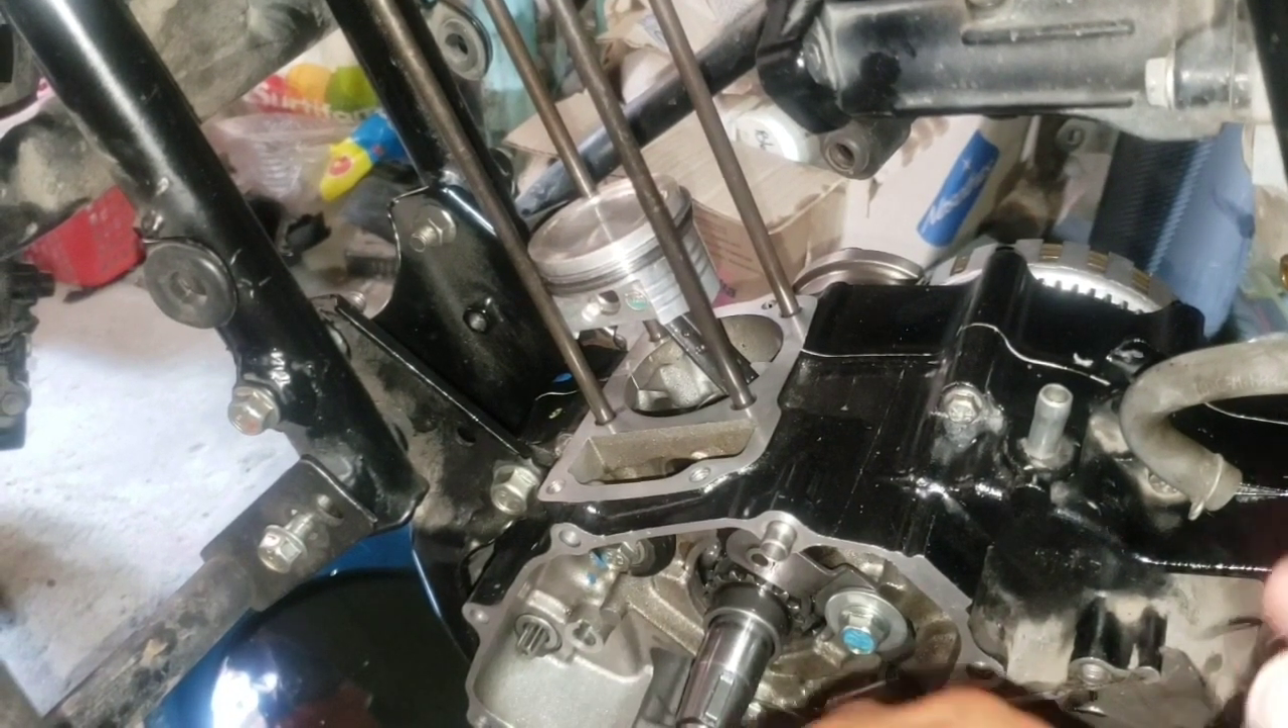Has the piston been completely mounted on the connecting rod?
Yes.